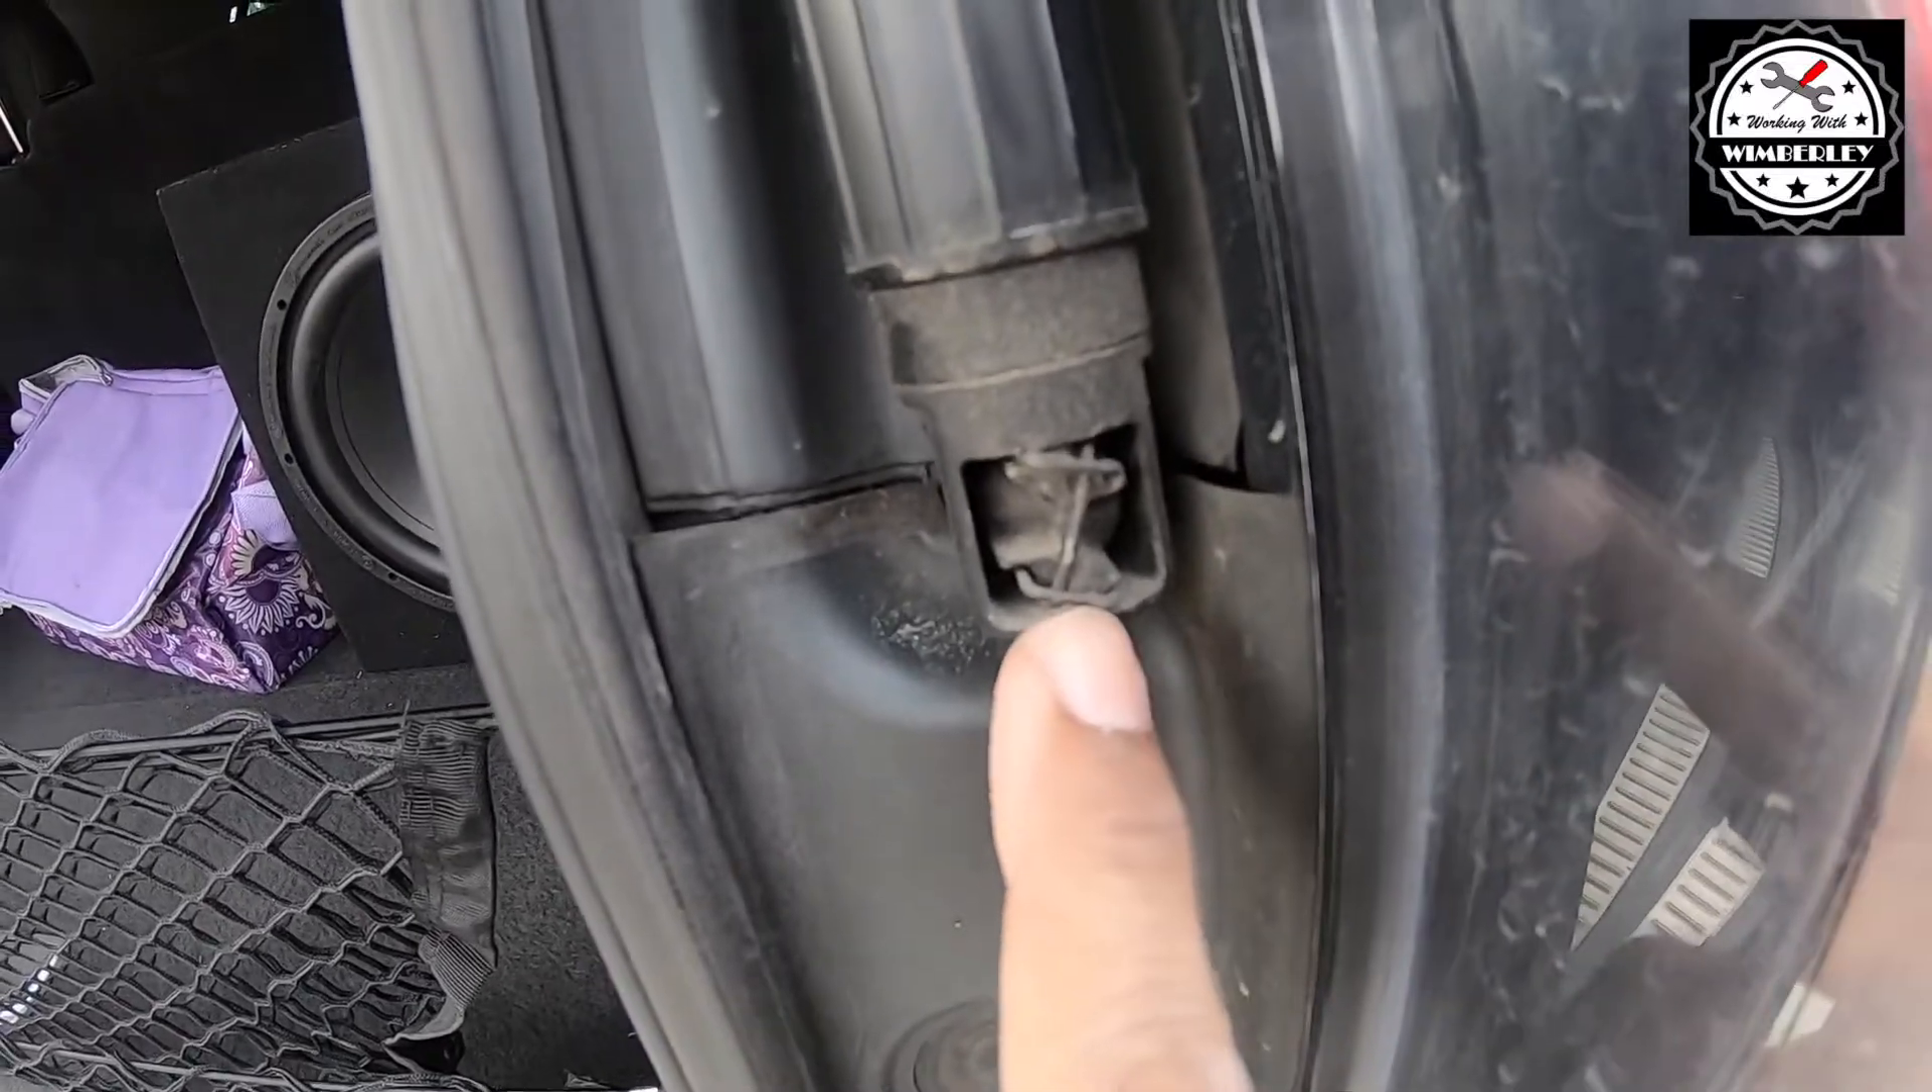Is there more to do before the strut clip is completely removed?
Yes.